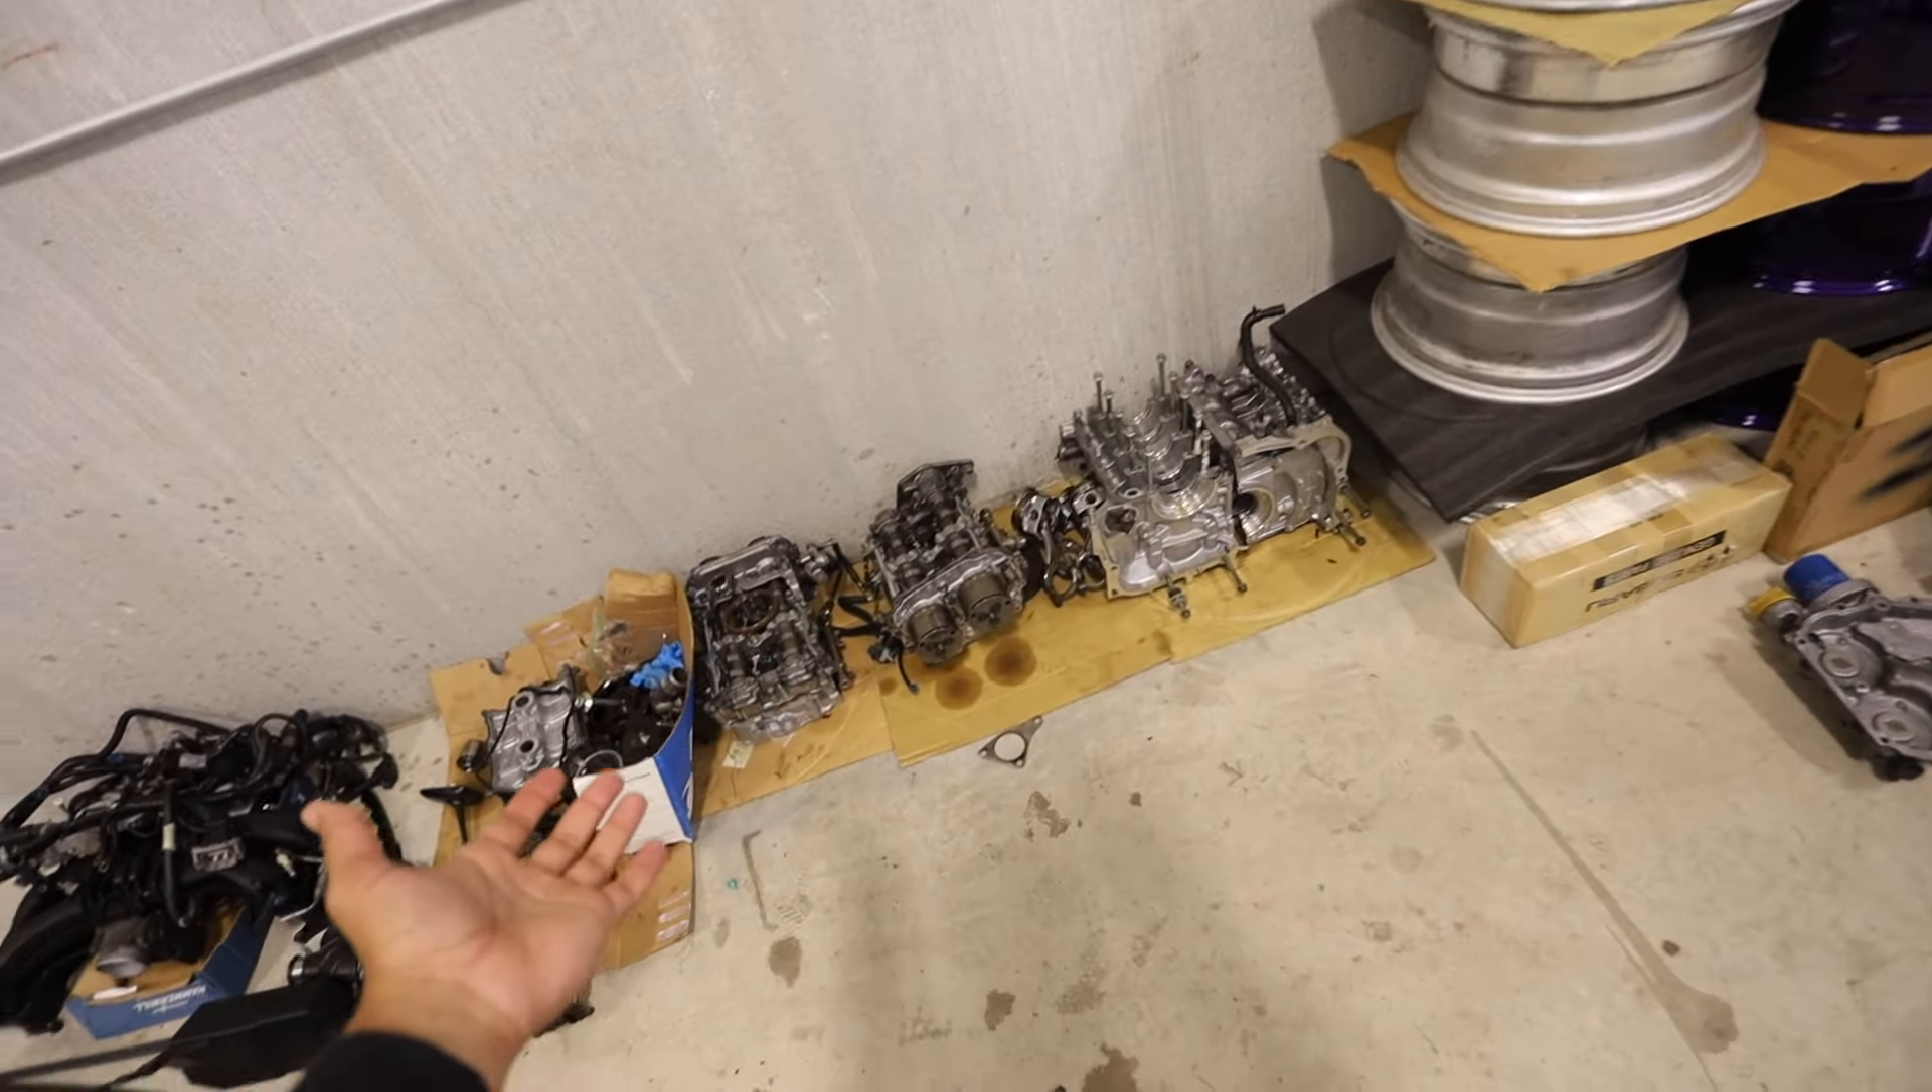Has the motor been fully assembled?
No.